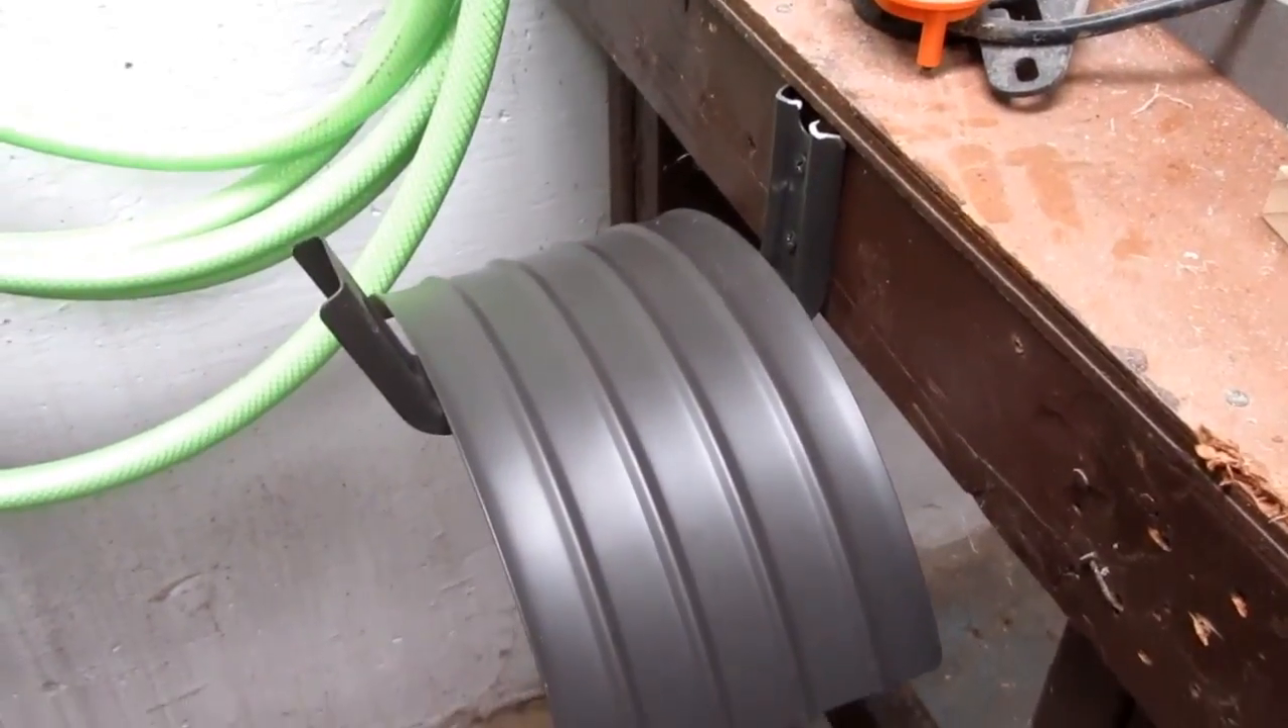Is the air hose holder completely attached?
Yes.